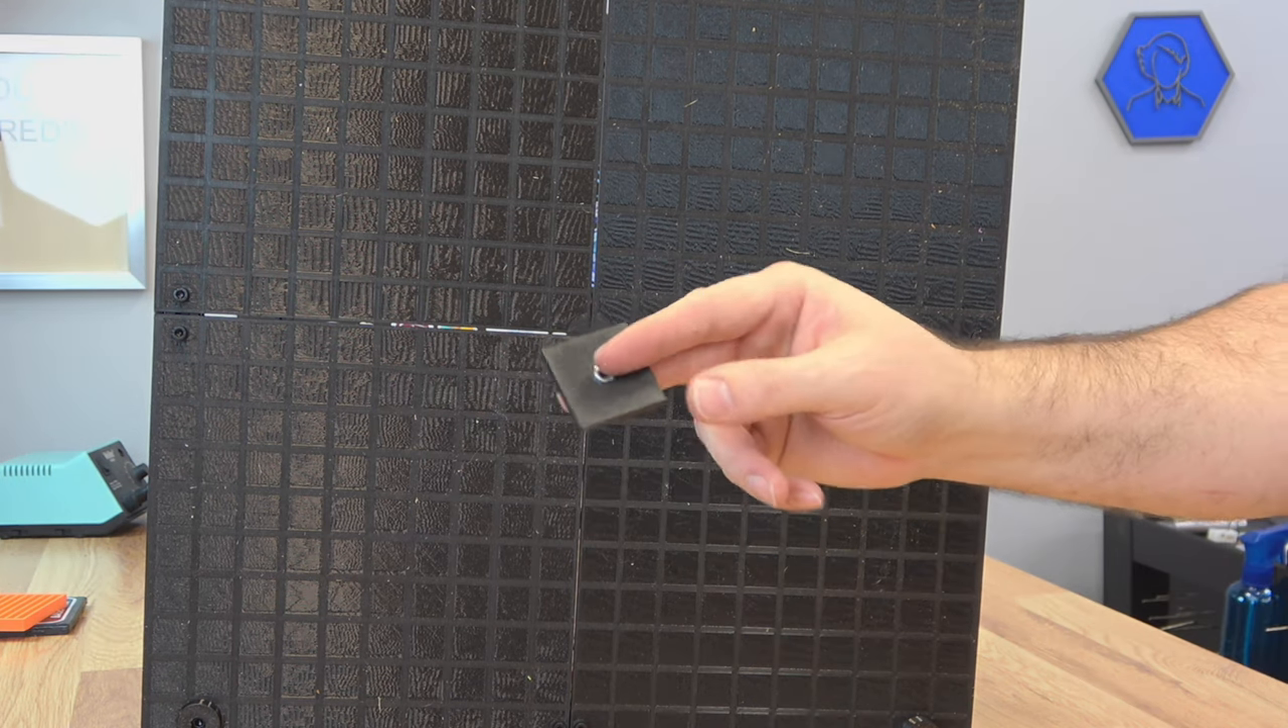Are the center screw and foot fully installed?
No.